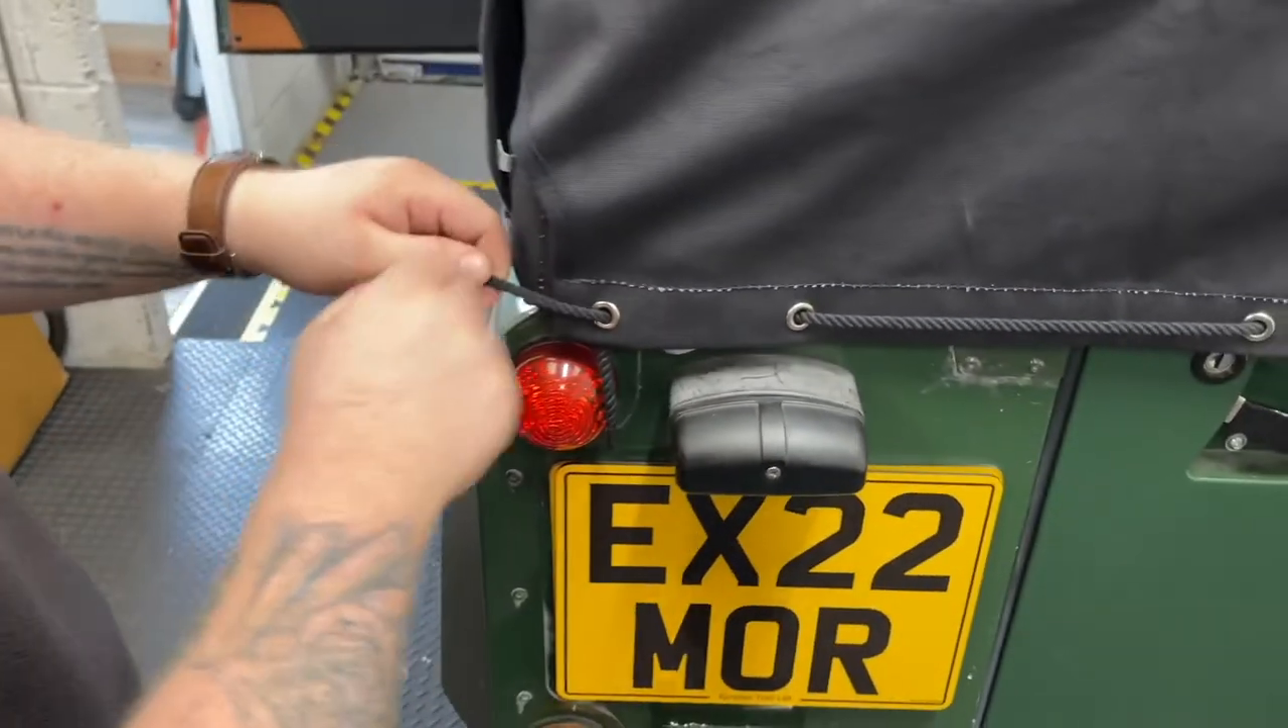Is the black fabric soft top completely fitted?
No.